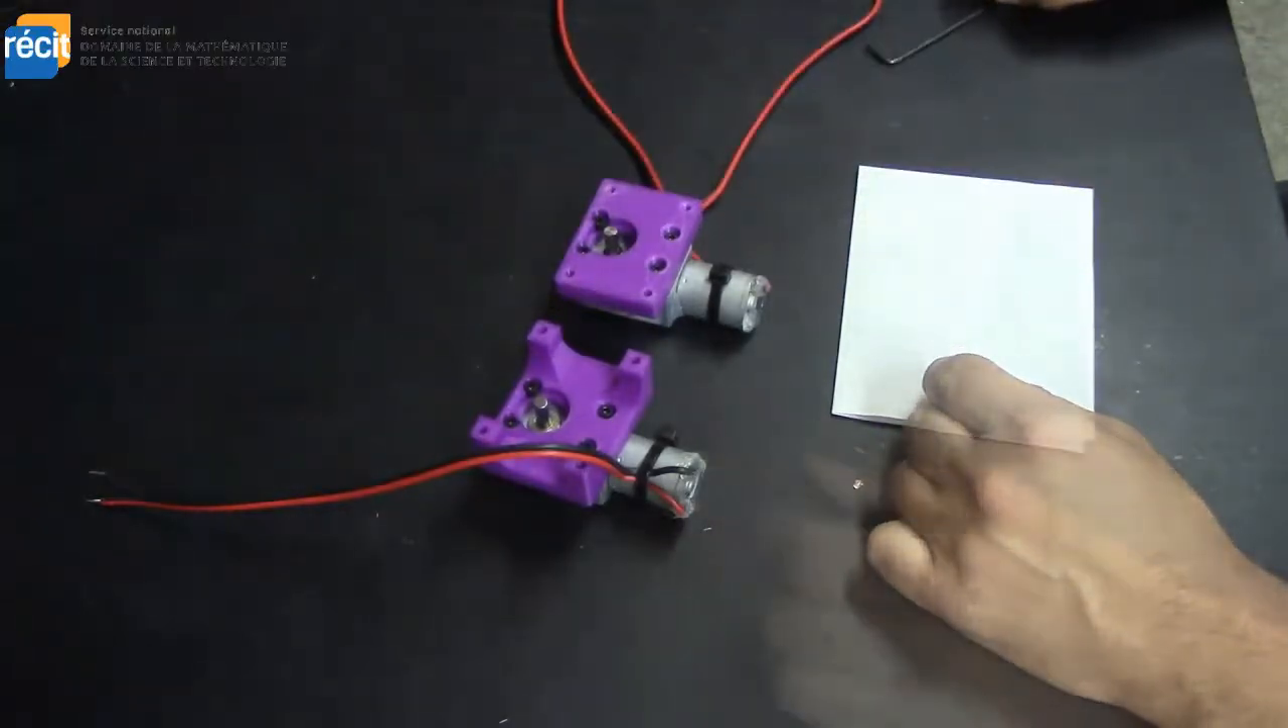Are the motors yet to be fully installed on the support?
No.